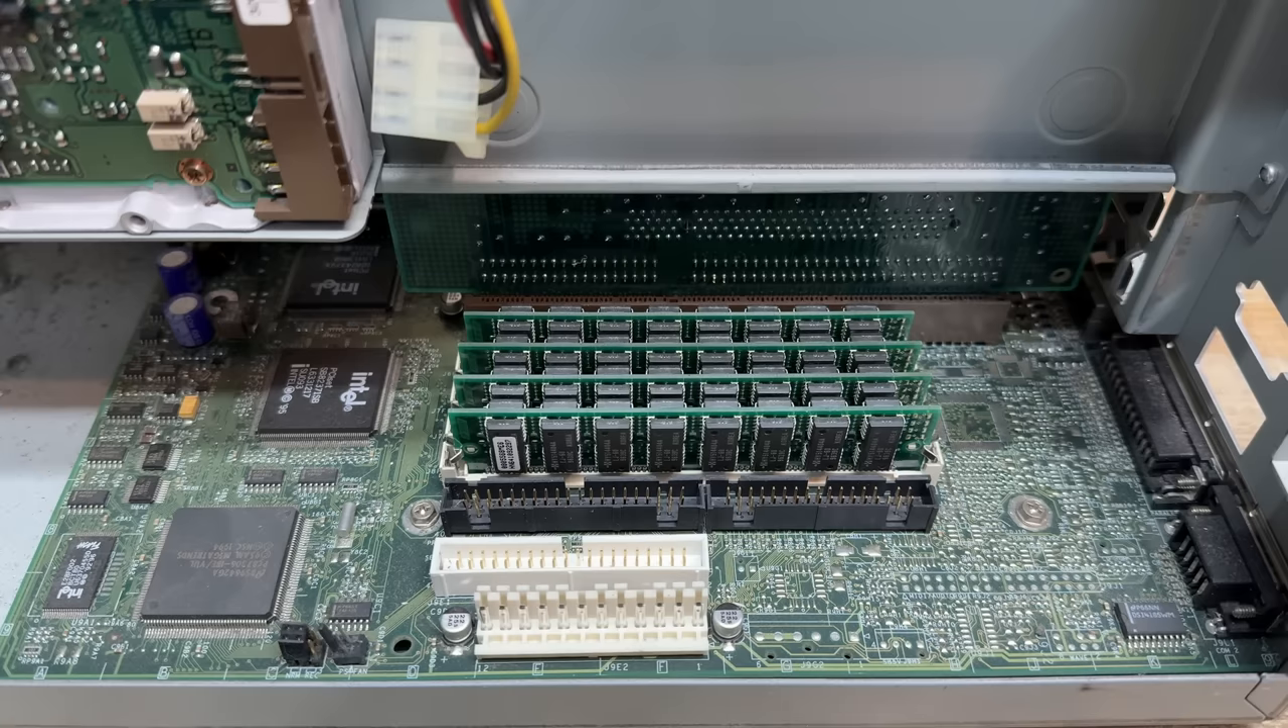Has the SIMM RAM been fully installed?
Yes.